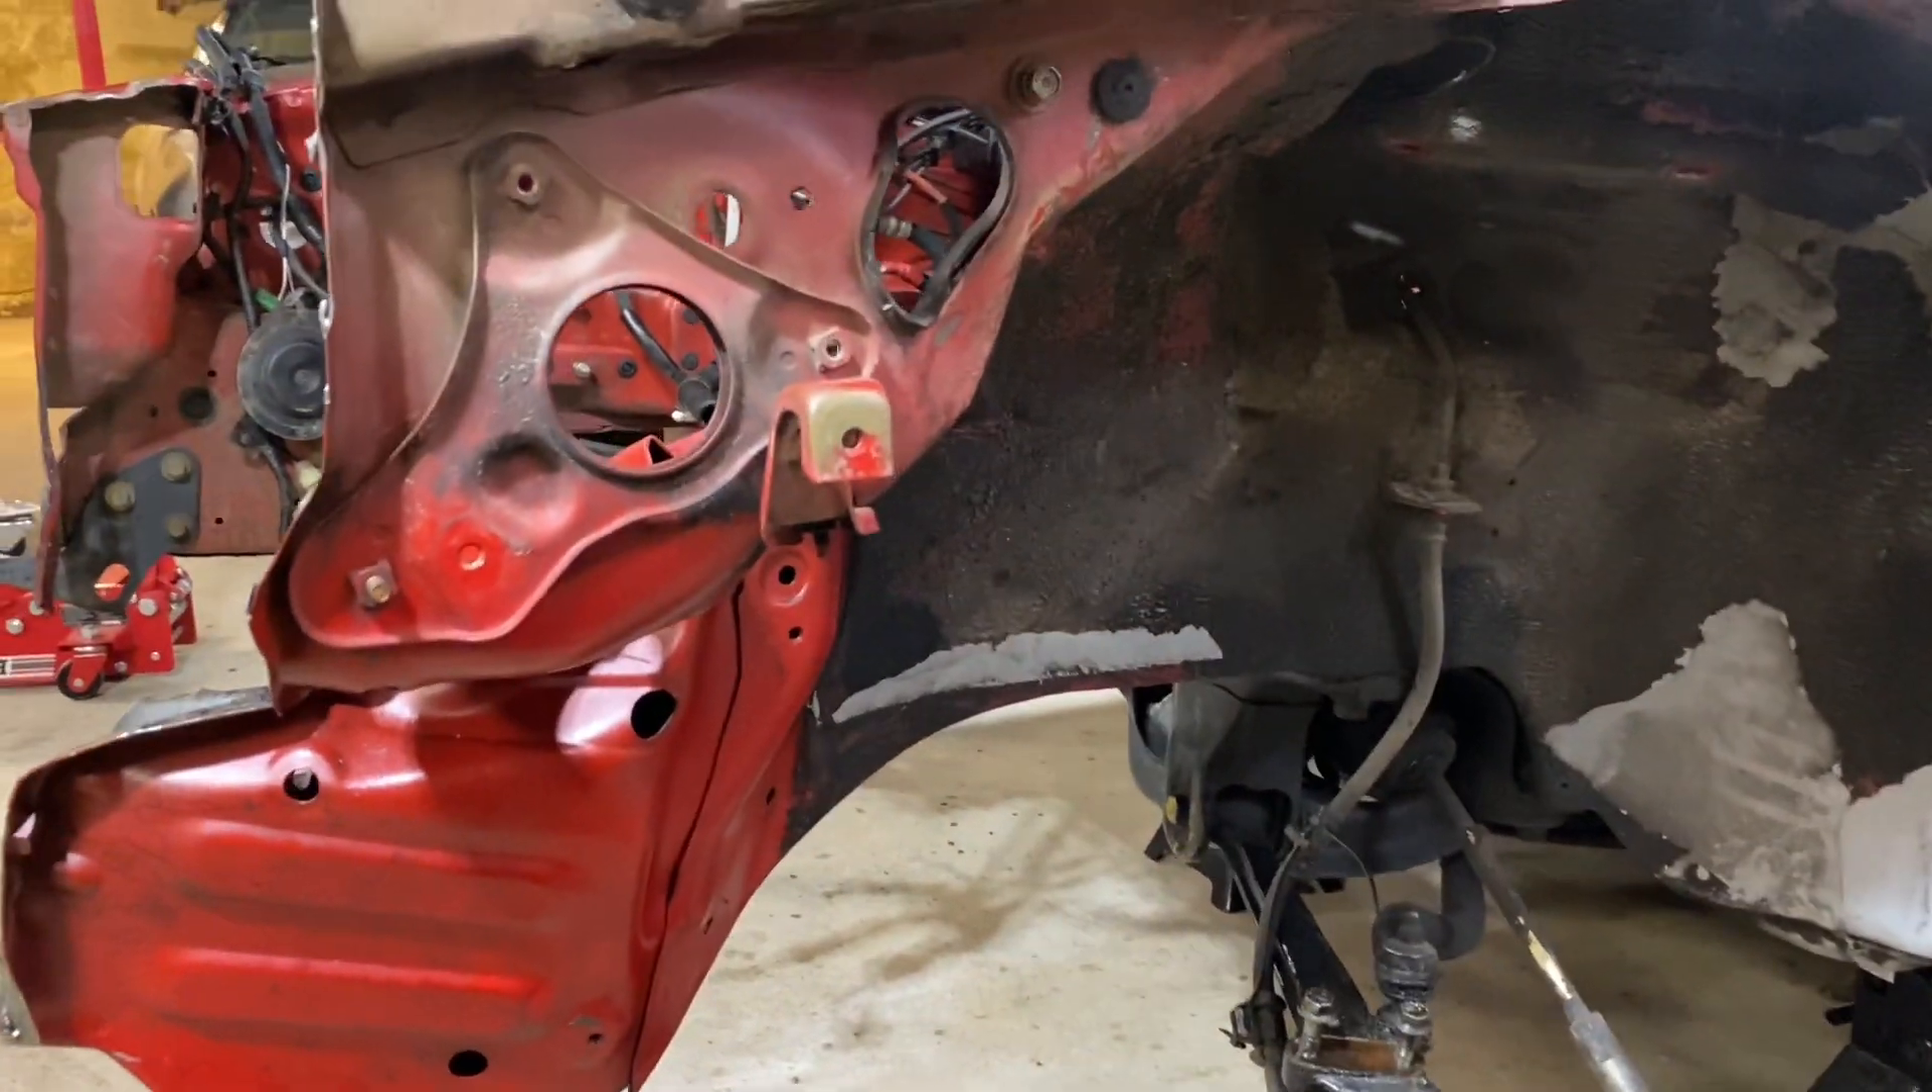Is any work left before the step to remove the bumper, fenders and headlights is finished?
No.